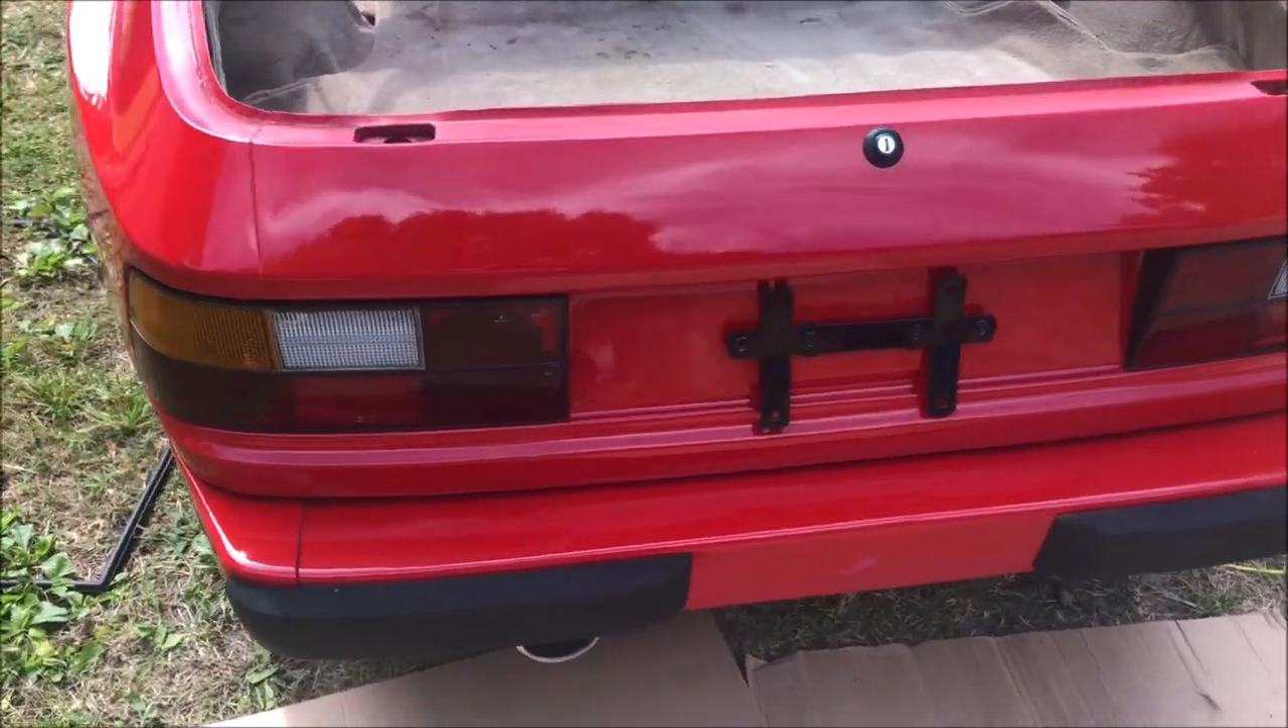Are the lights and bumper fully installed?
Yes.